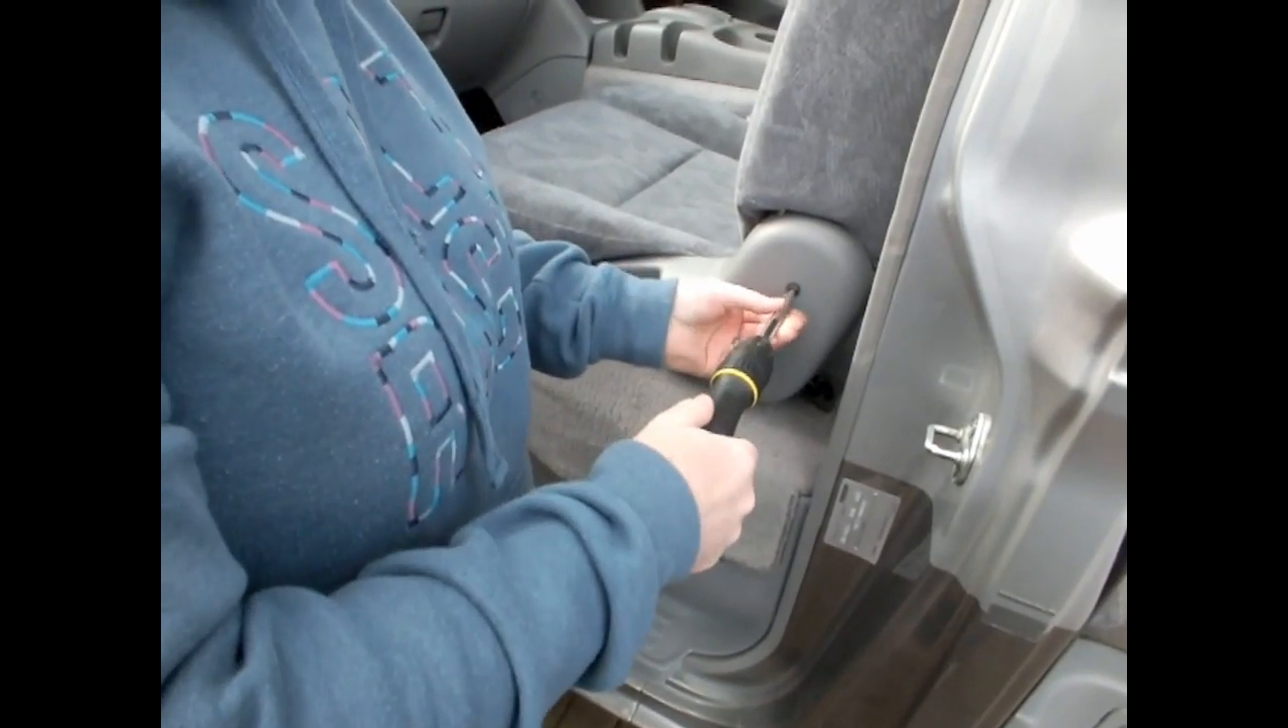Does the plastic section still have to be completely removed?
Yes.